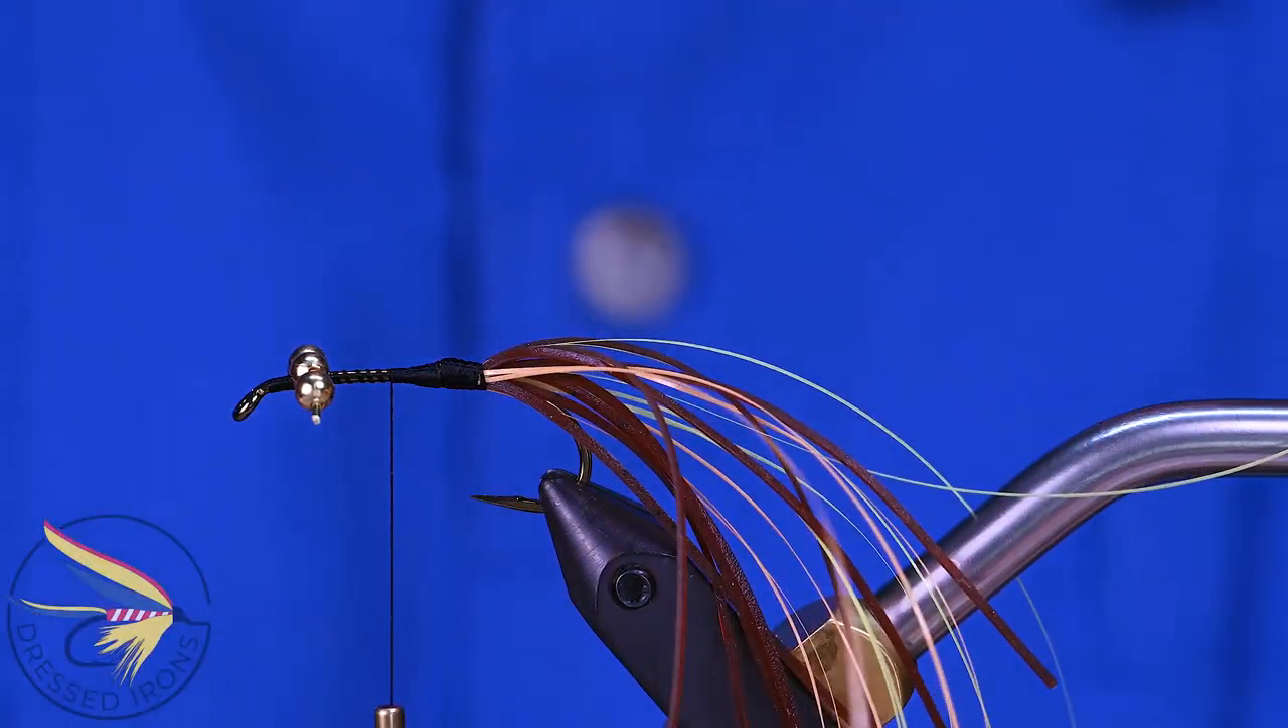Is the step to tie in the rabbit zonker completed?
No.